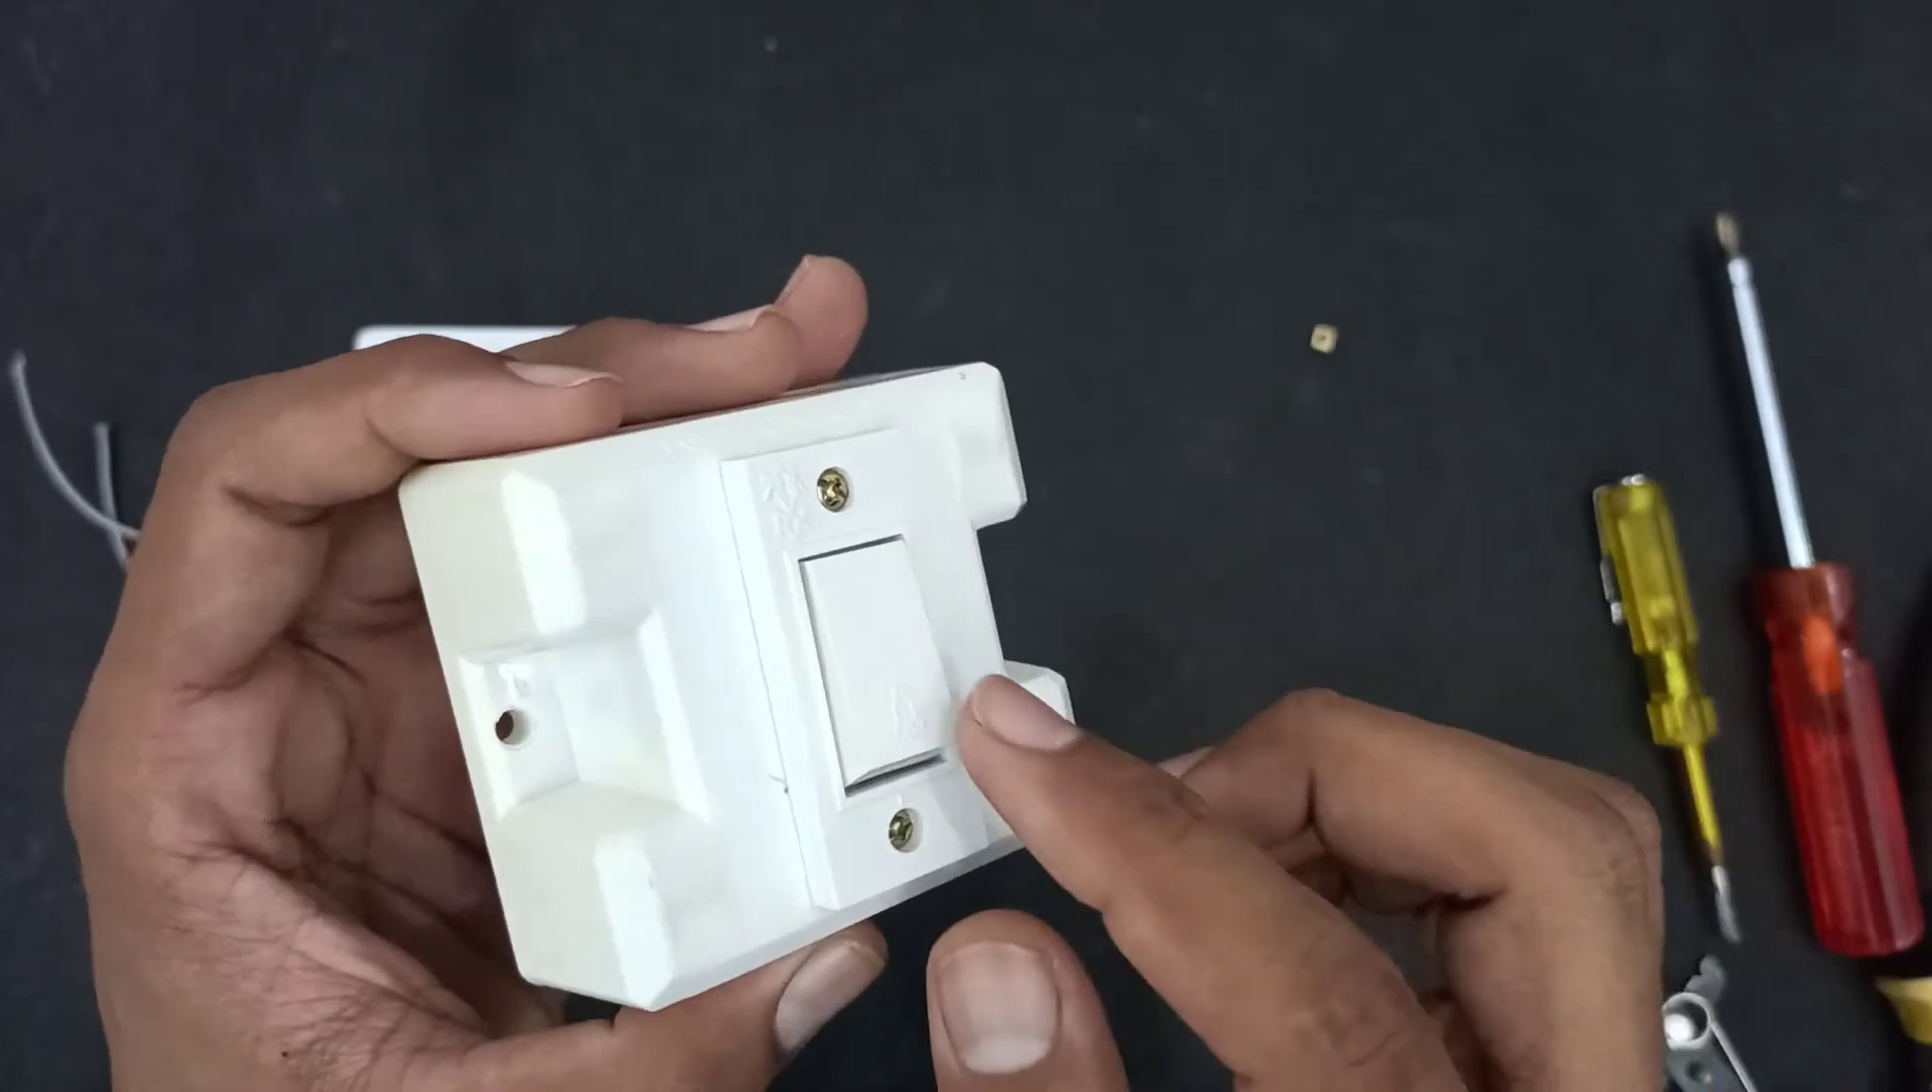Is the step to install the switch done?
Yes.